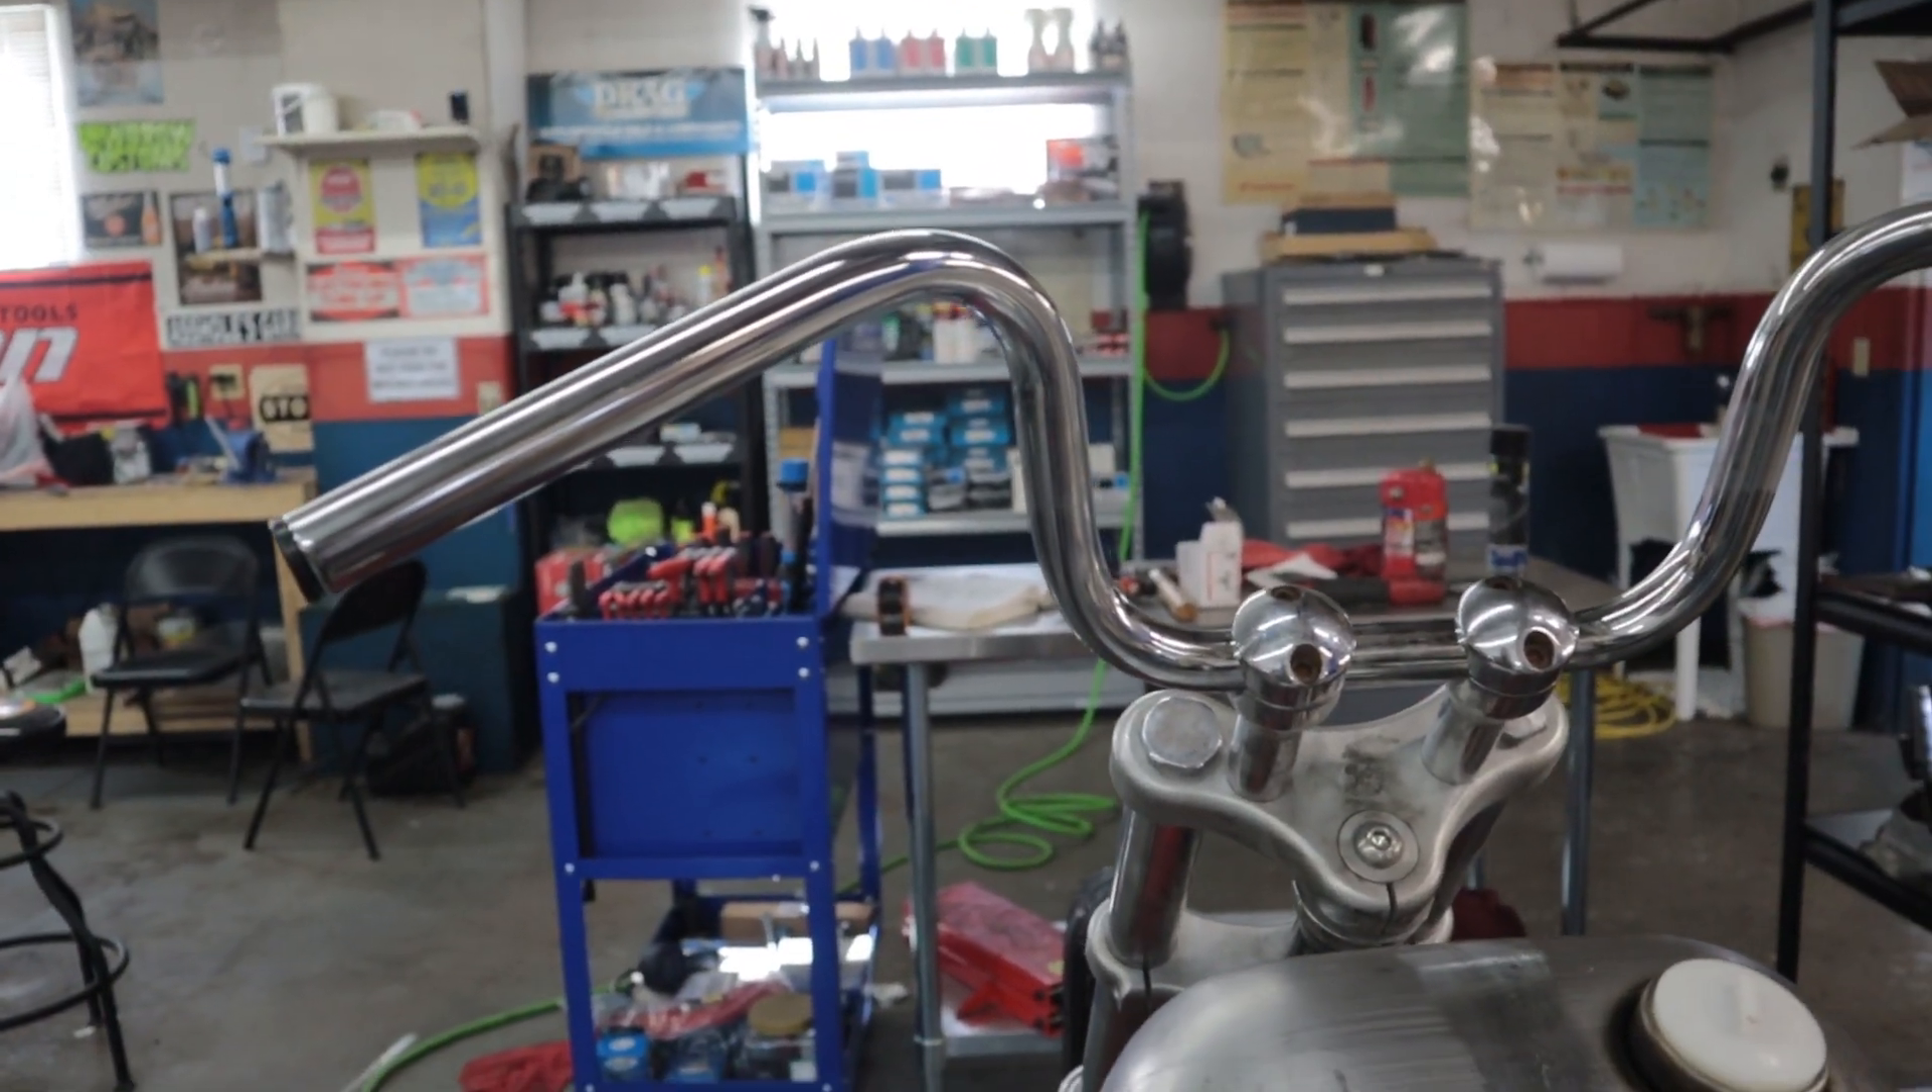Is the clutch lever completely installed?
No.